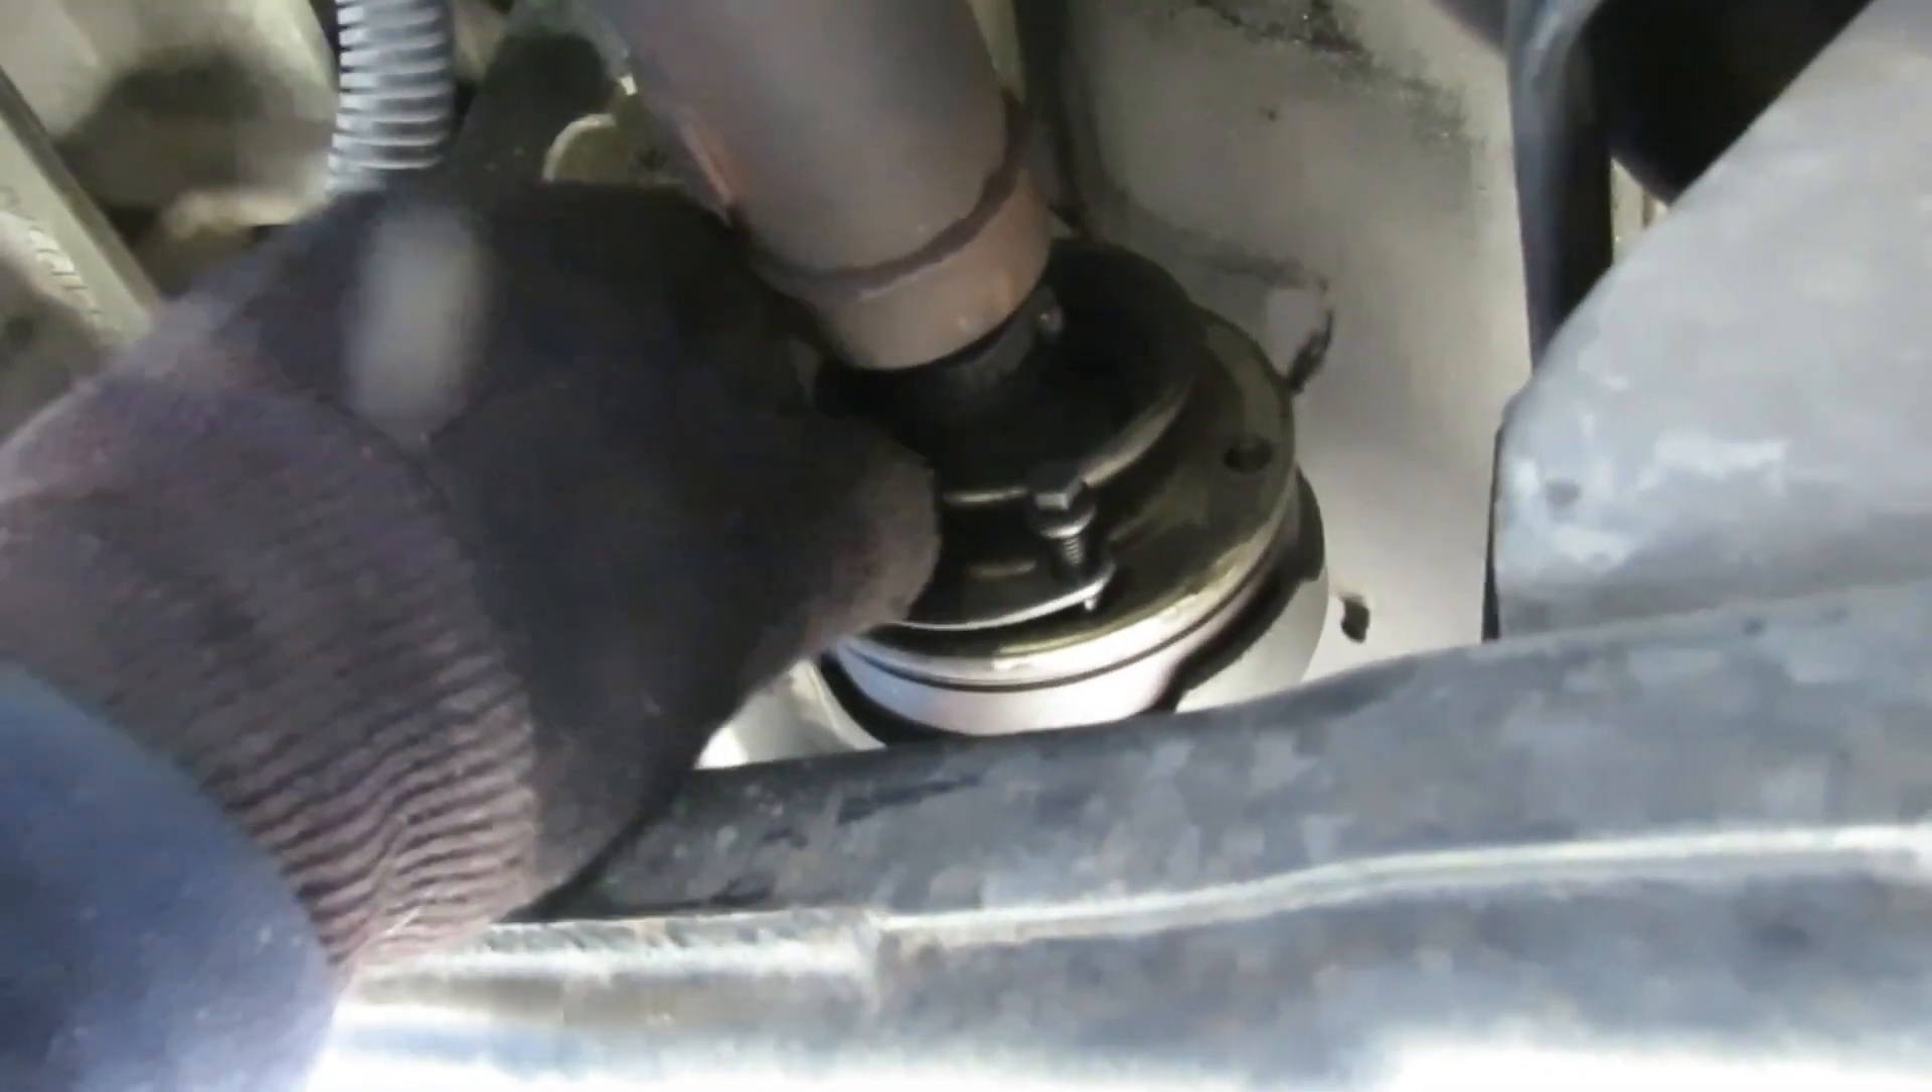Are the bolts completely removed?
No.